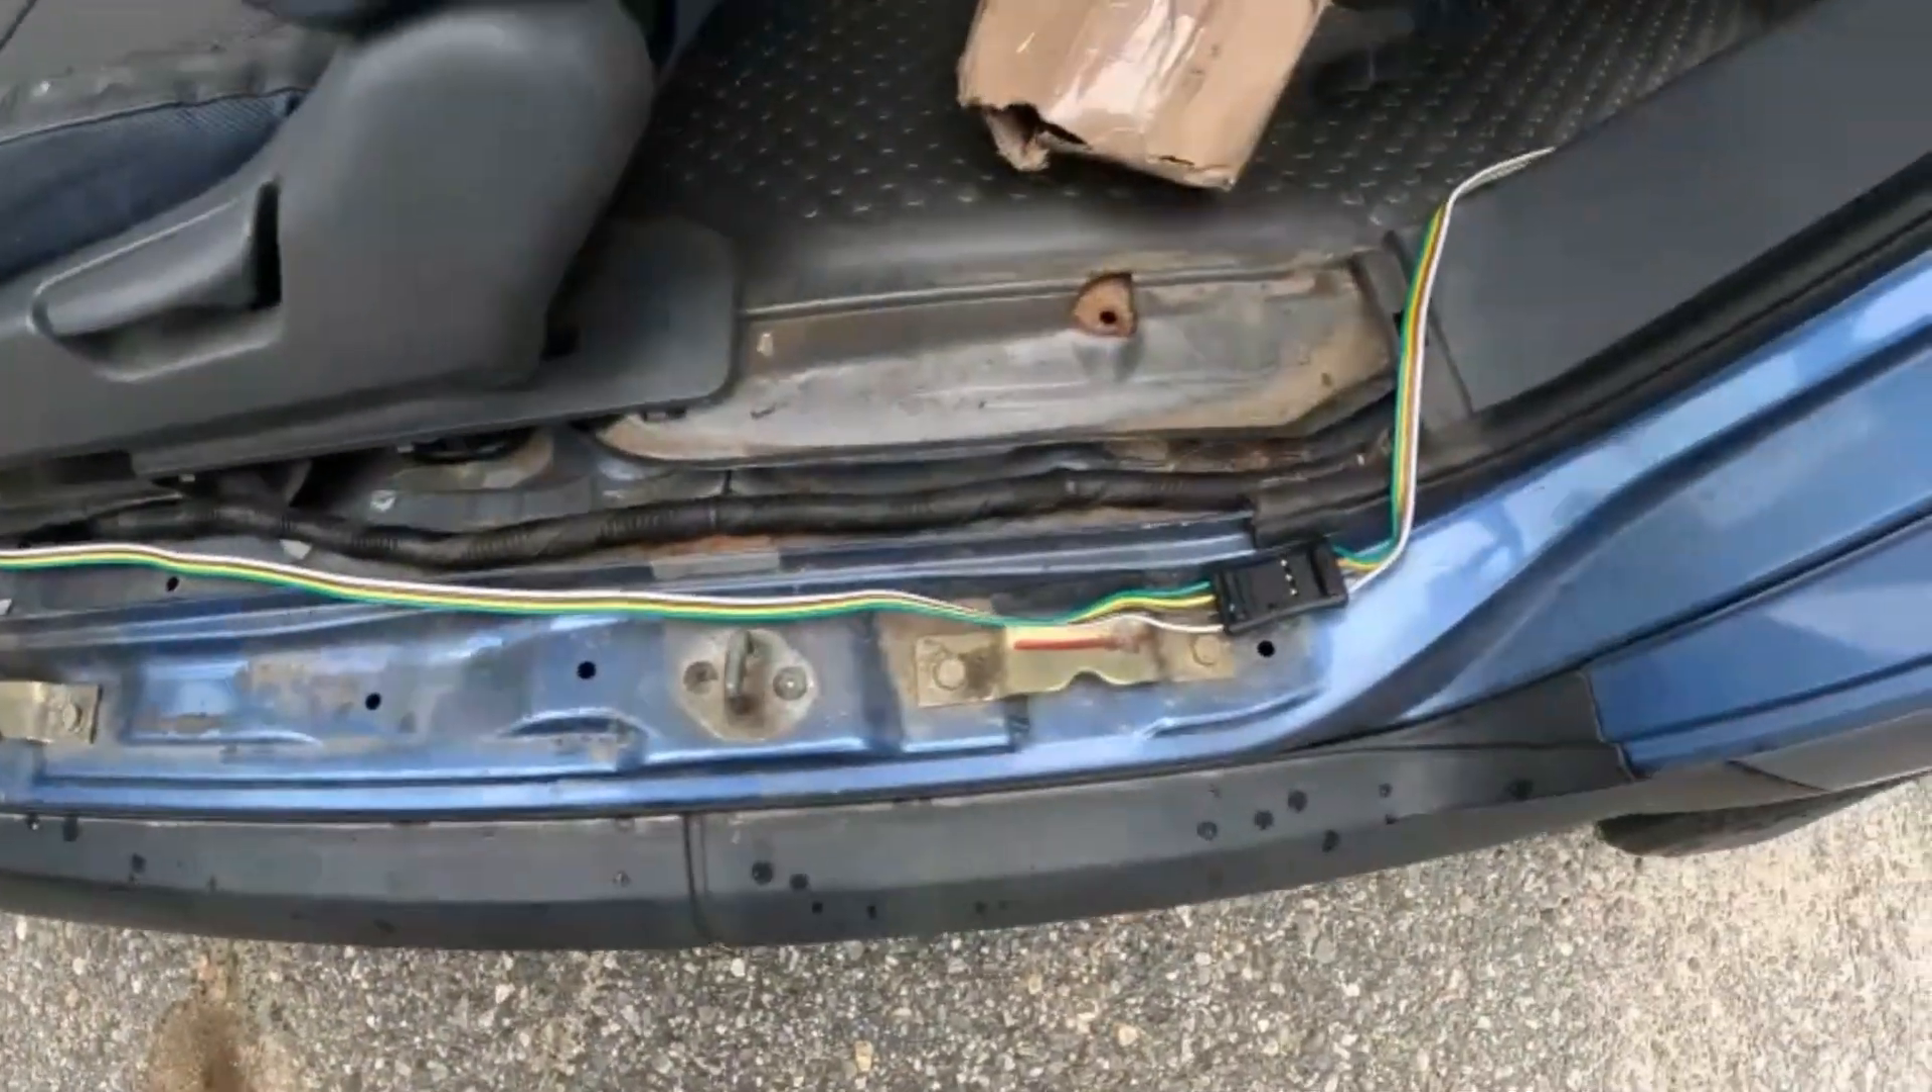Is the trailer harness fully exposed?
Yes.